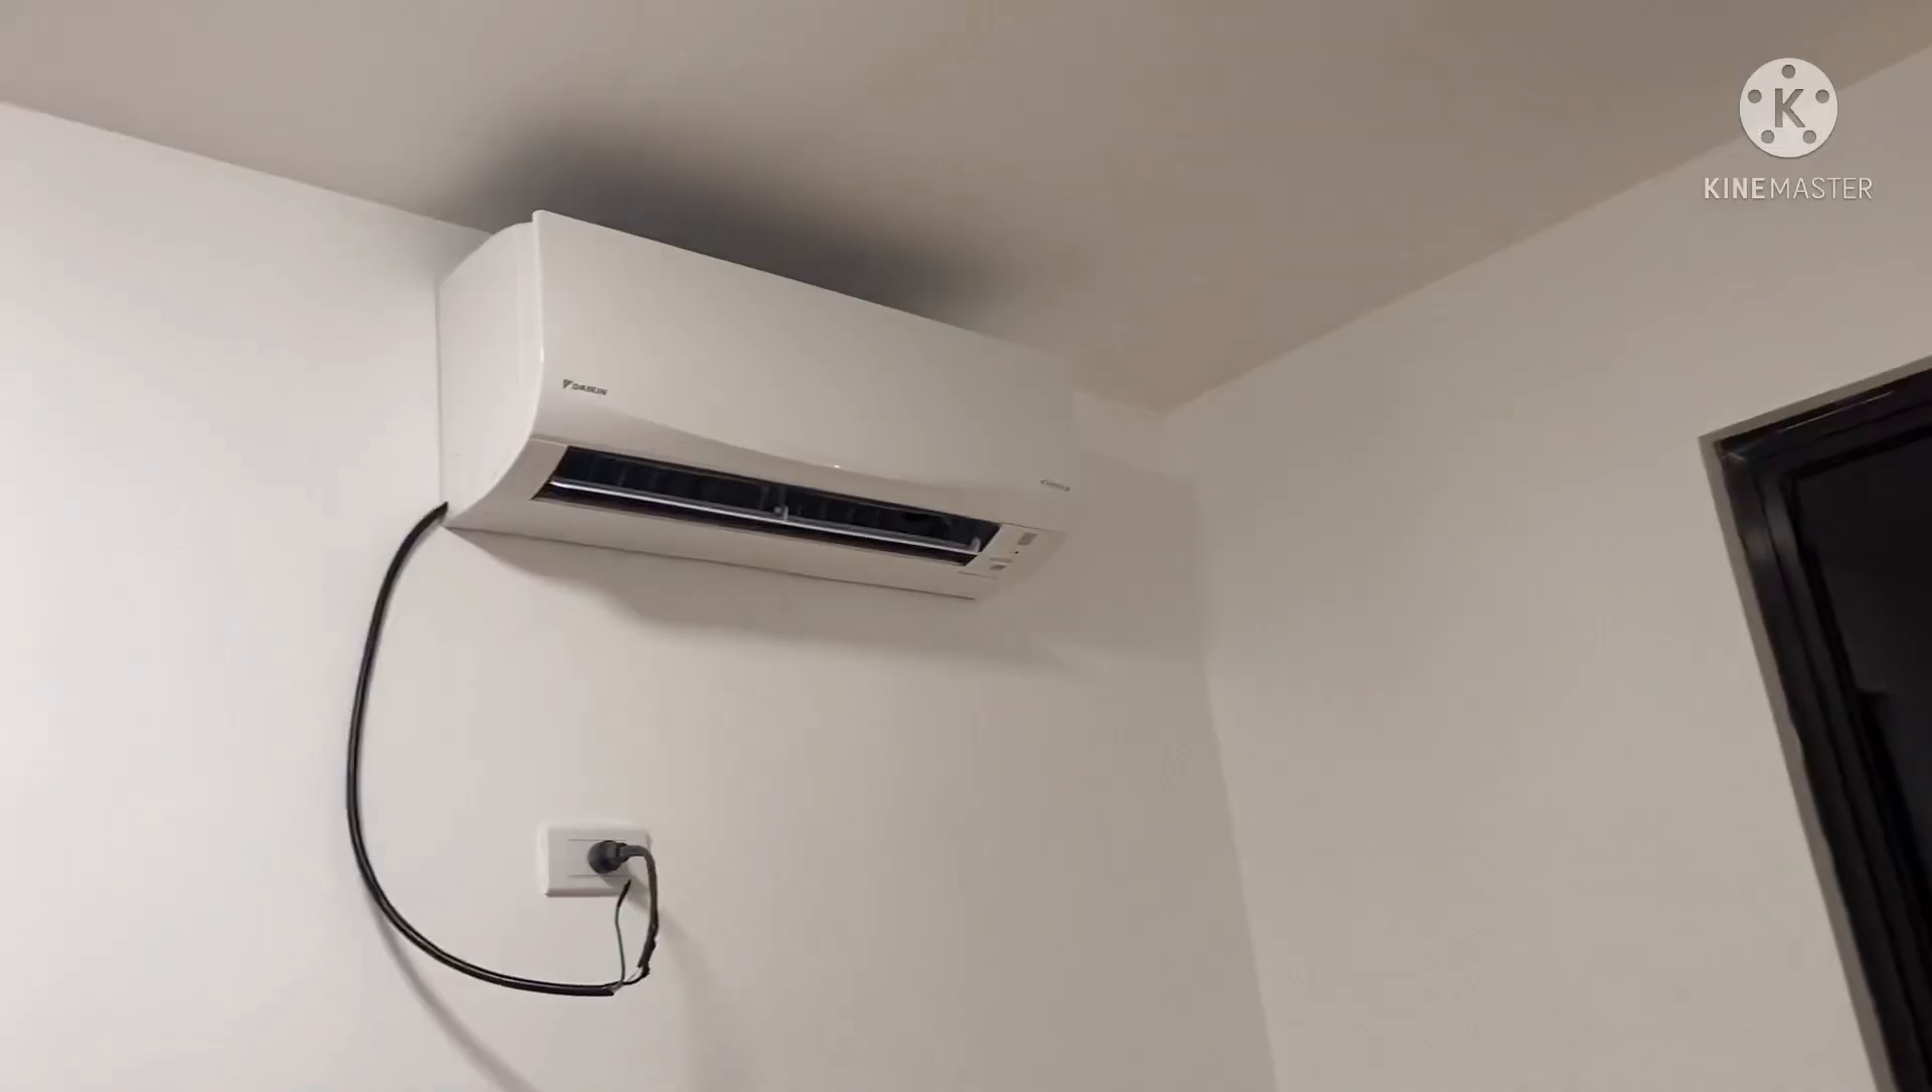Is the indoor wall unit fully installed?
Yes.